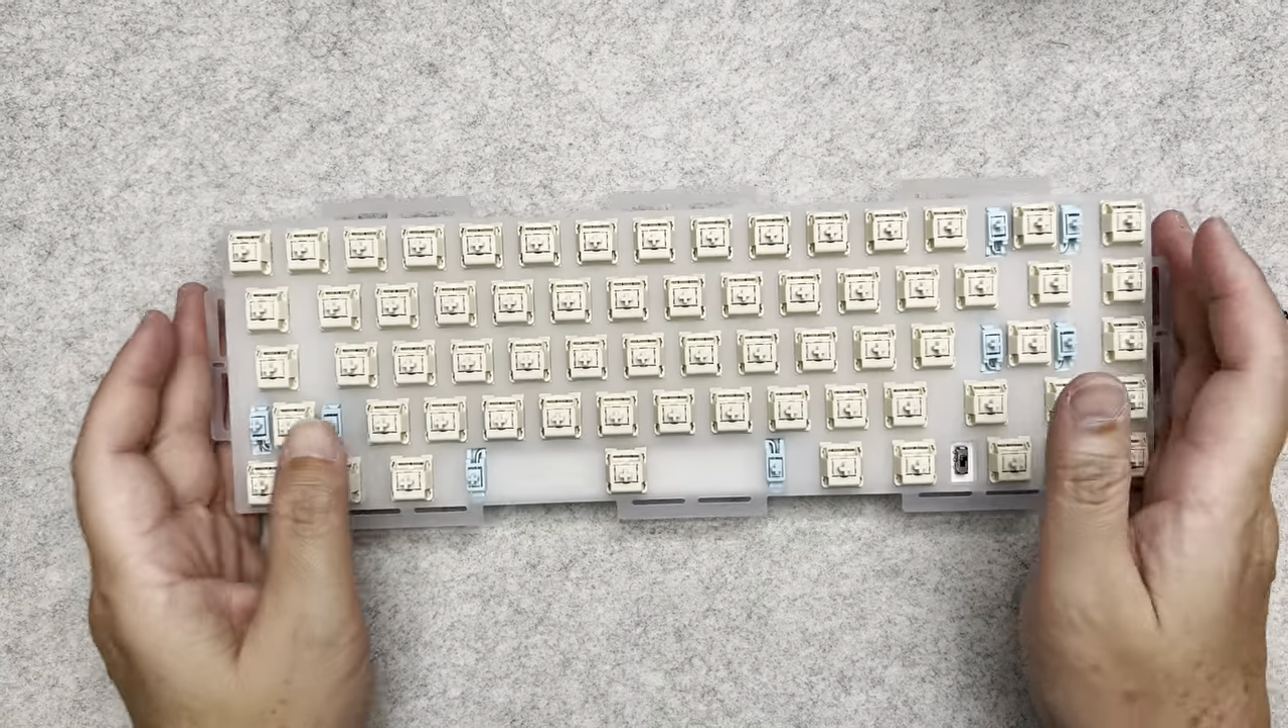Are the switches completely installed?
Yes.